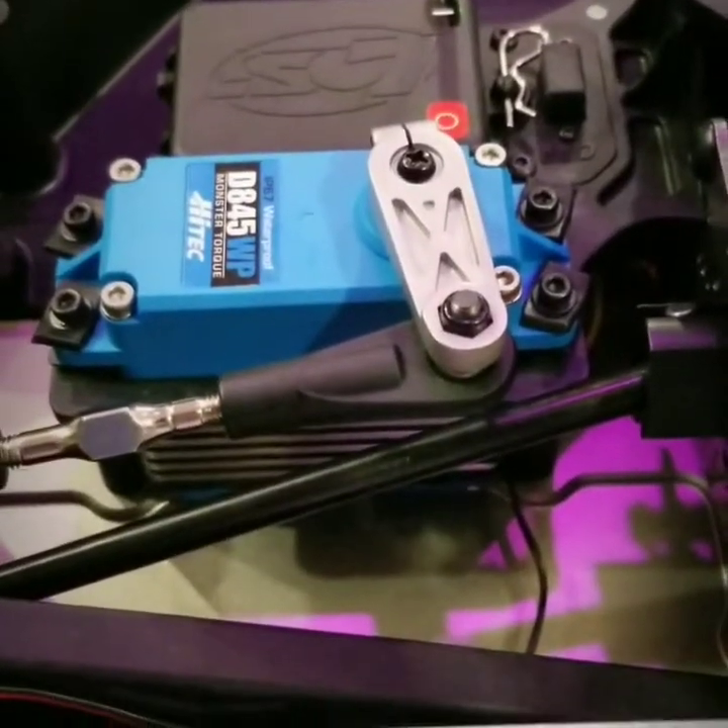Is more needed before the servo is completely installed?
No.